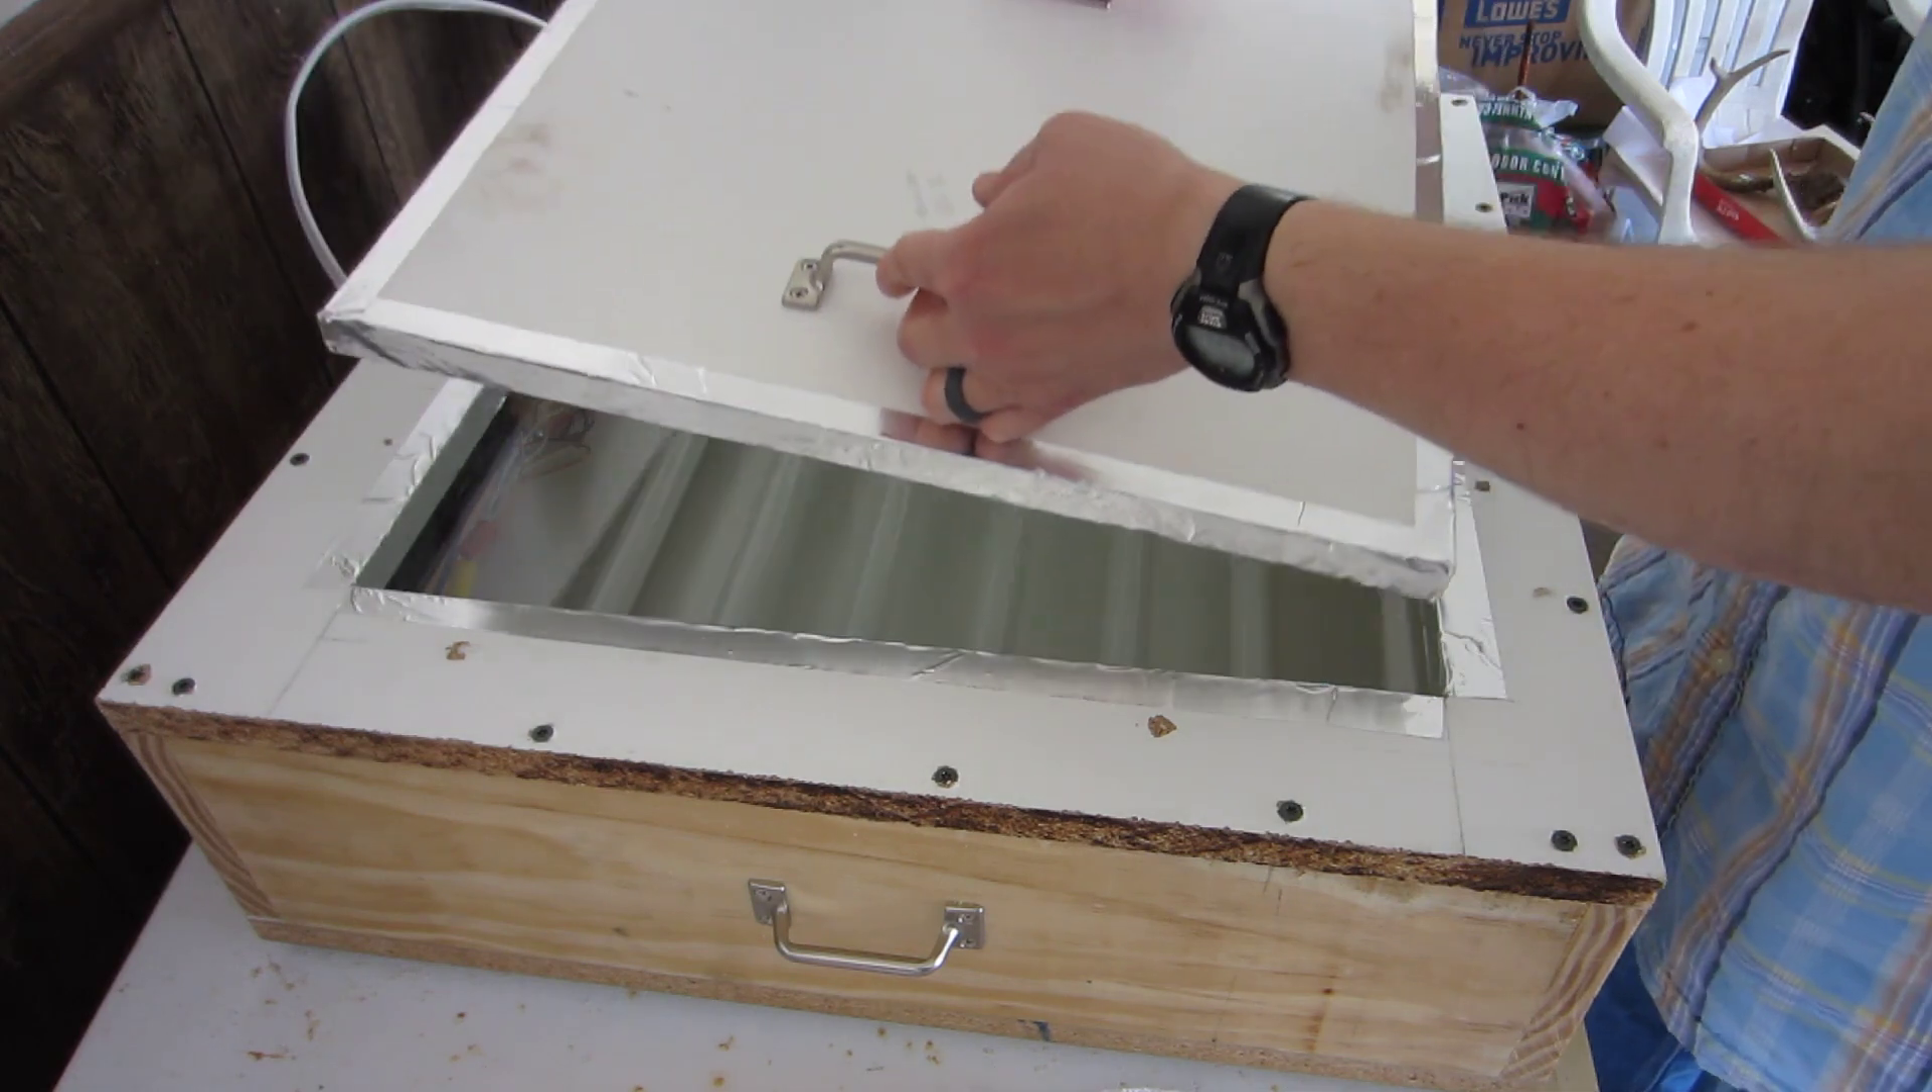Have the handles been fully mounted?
Yes.